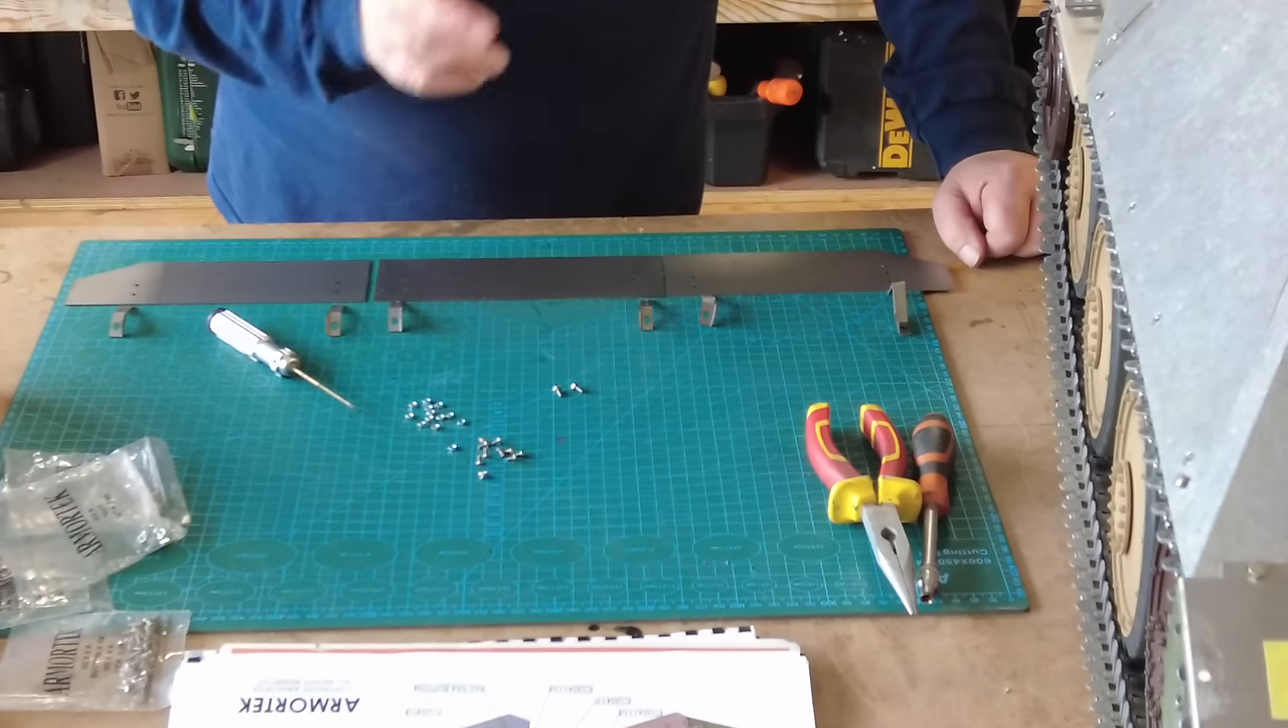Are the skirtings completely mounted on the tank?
No.